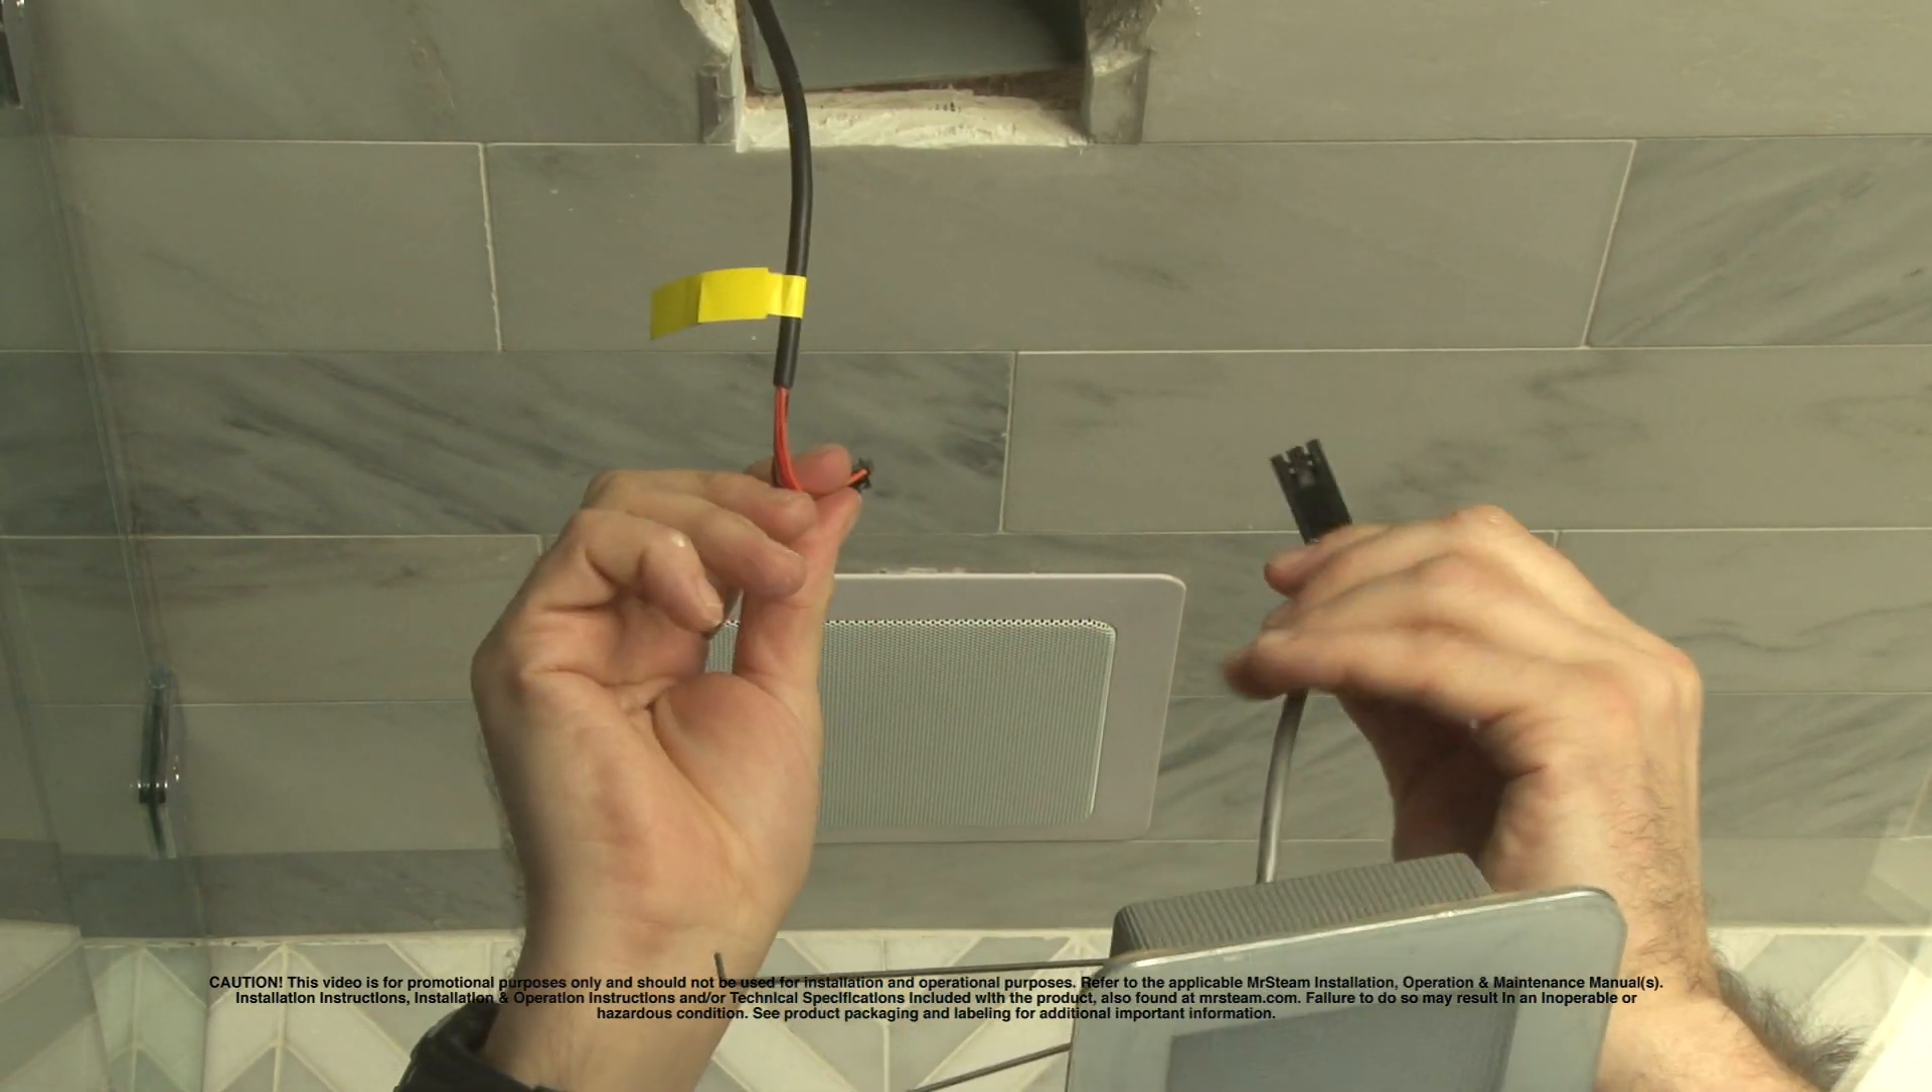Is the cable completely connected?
No.